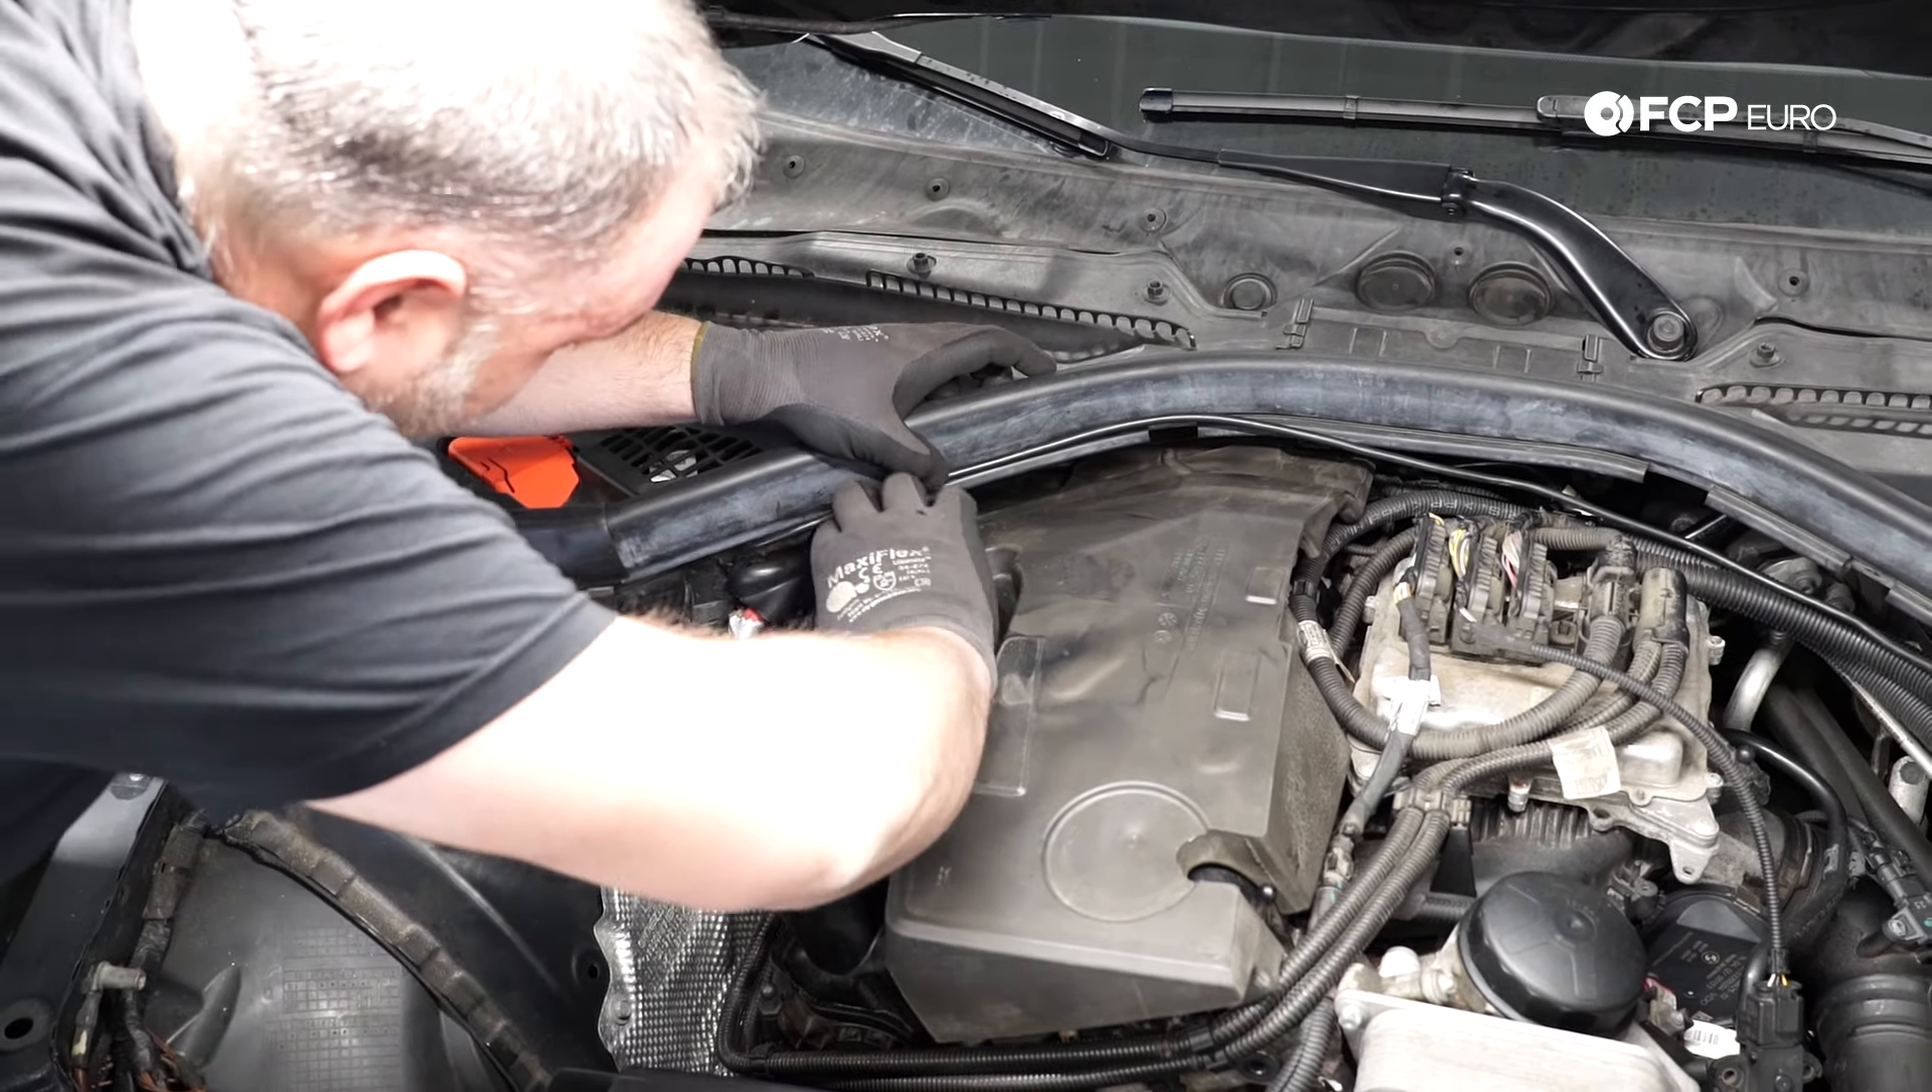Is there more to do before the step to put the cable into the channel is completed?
Yes.